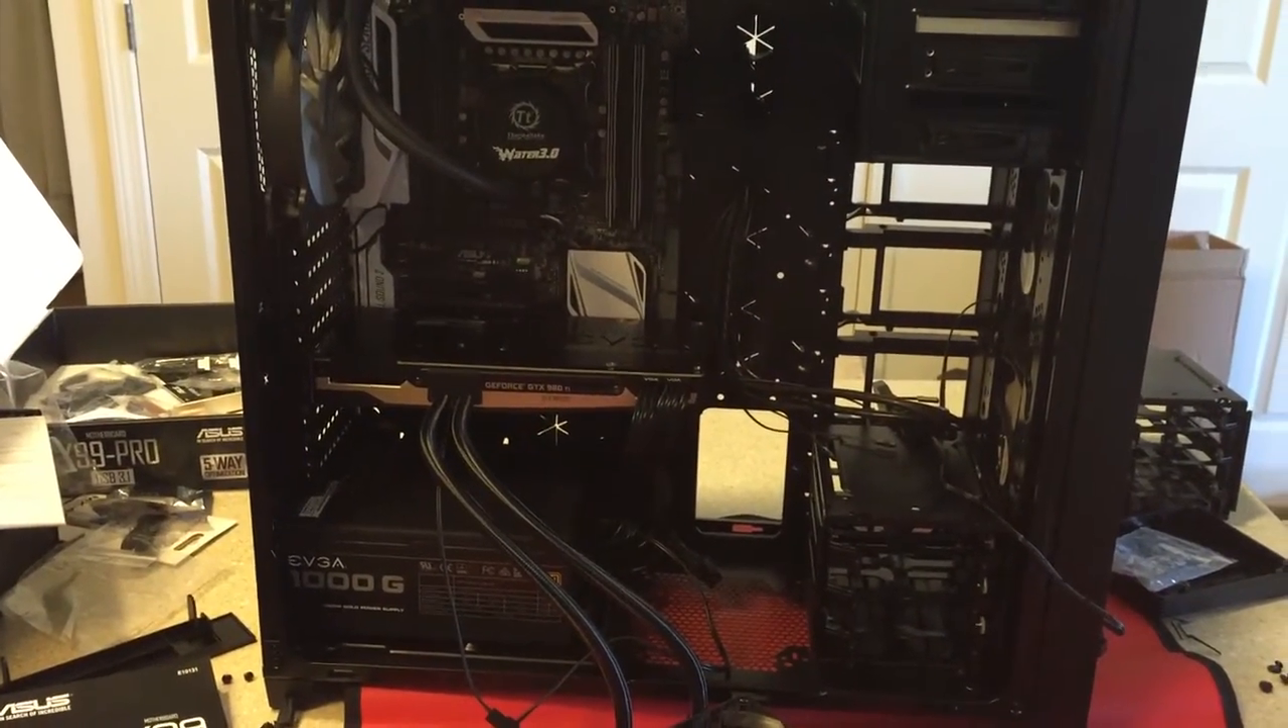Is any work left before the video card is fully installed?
No.